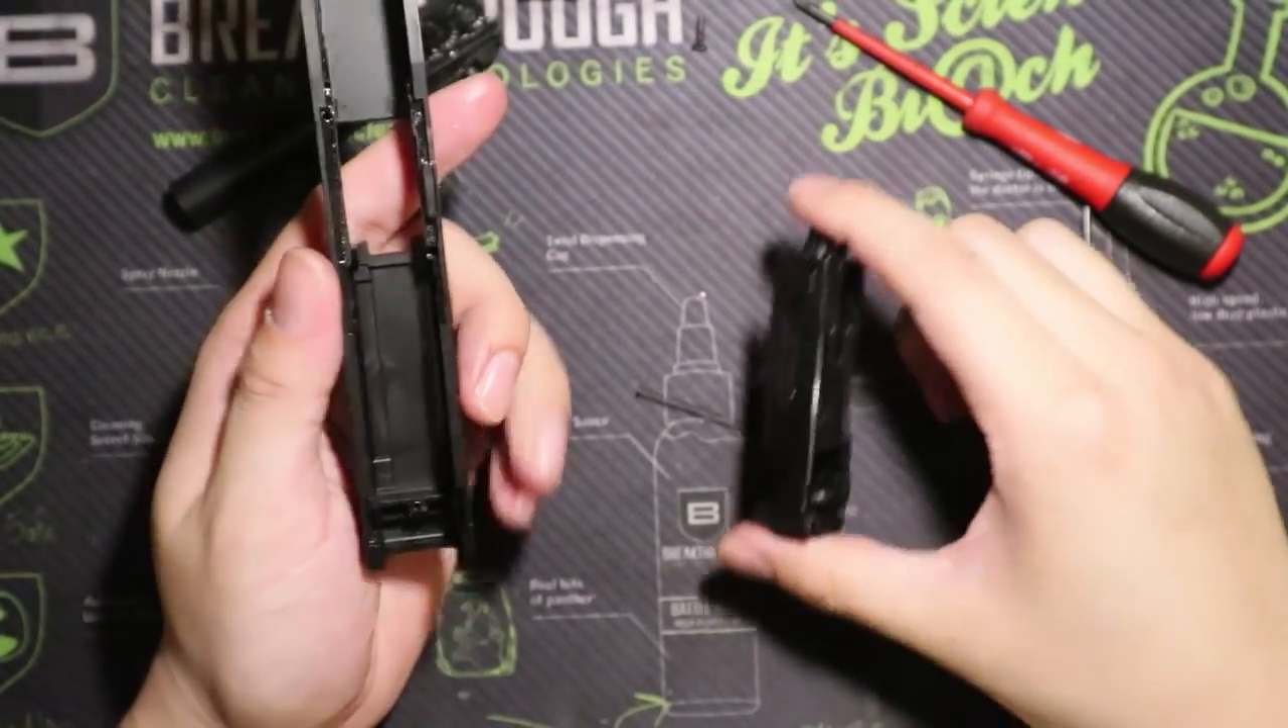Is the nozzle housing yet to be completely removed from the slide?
No.